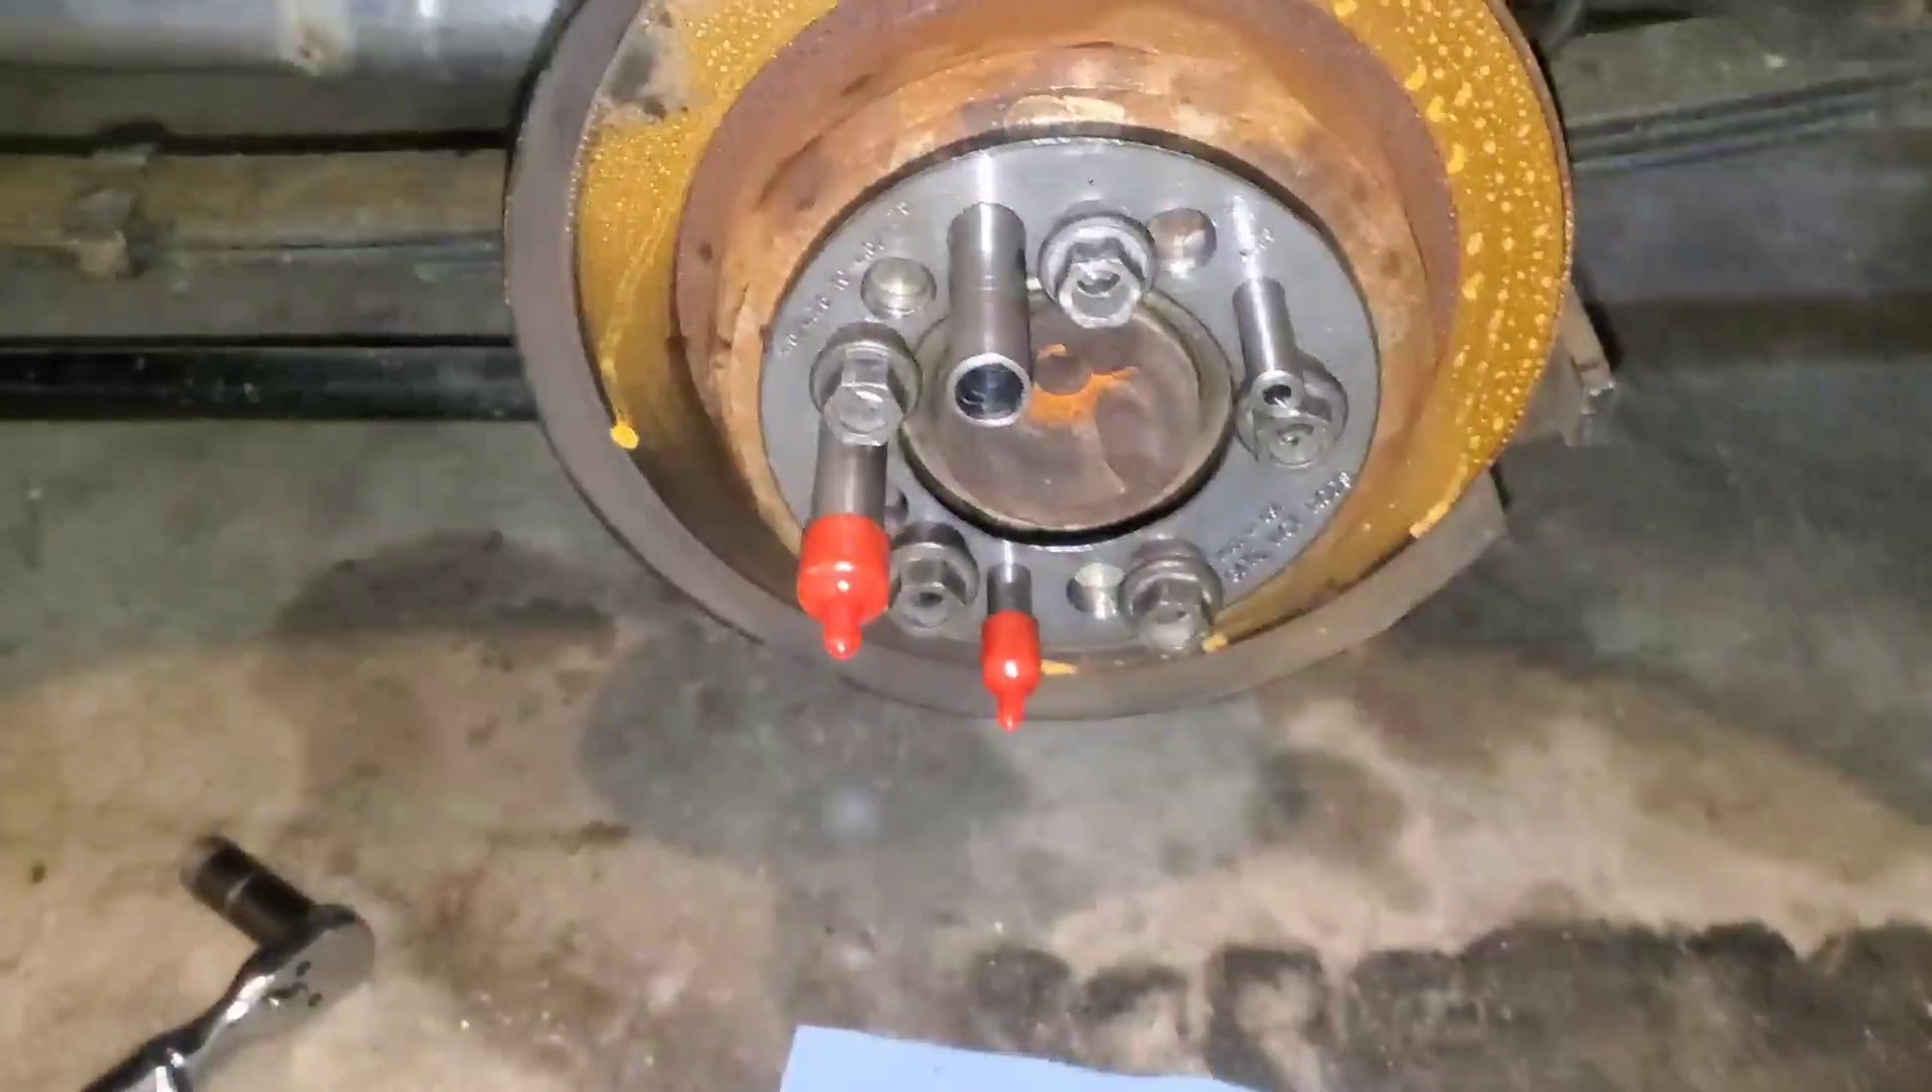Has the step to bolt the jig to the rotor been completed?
Yes.